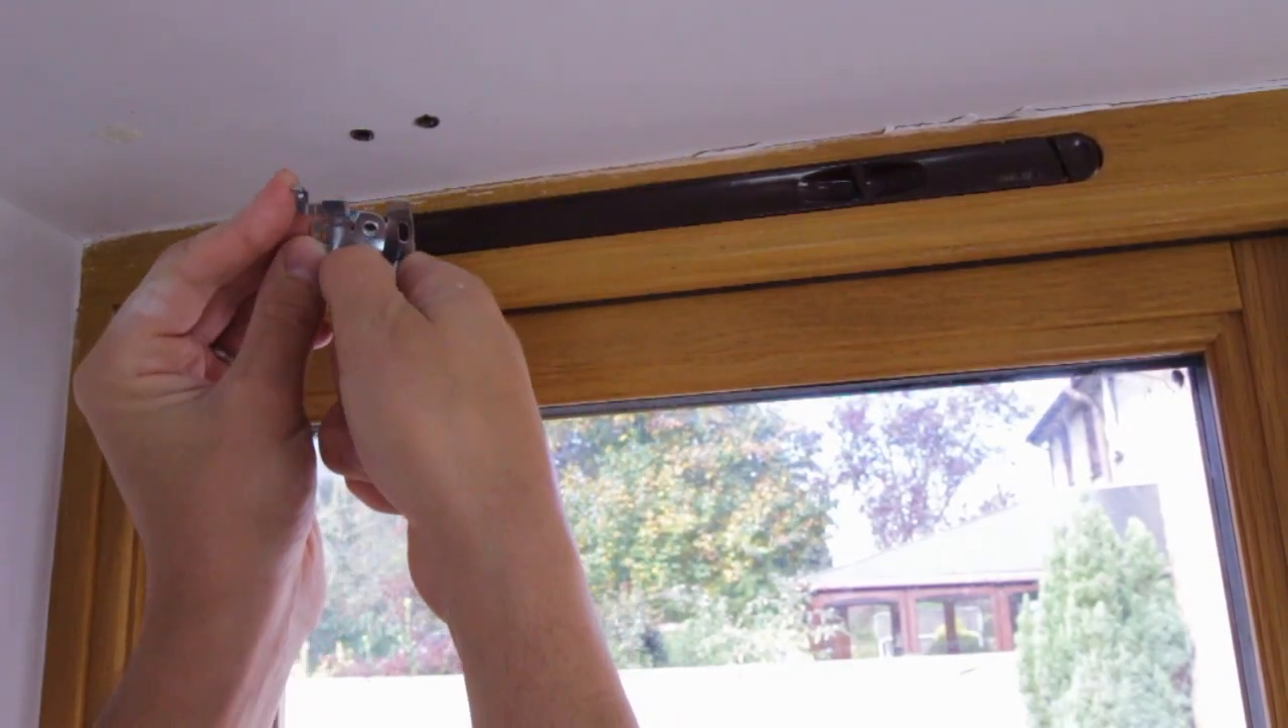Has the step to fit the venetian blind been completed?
No.